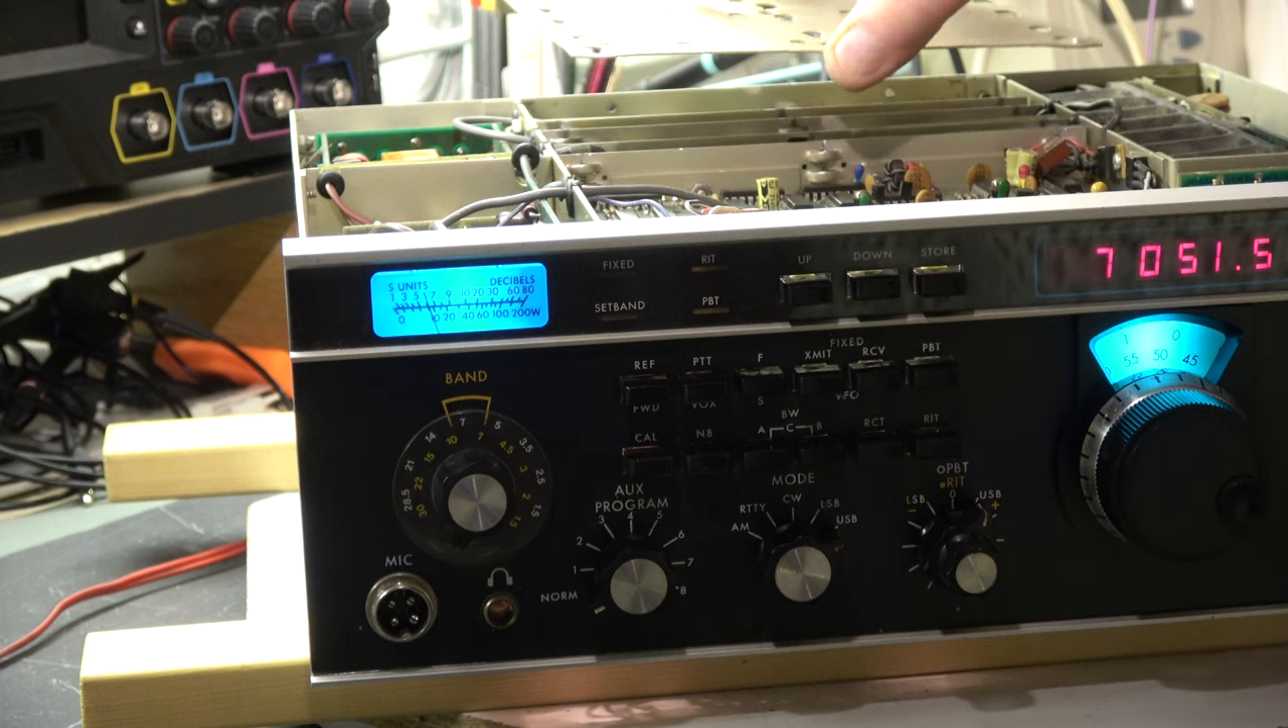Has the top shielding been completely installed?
No.